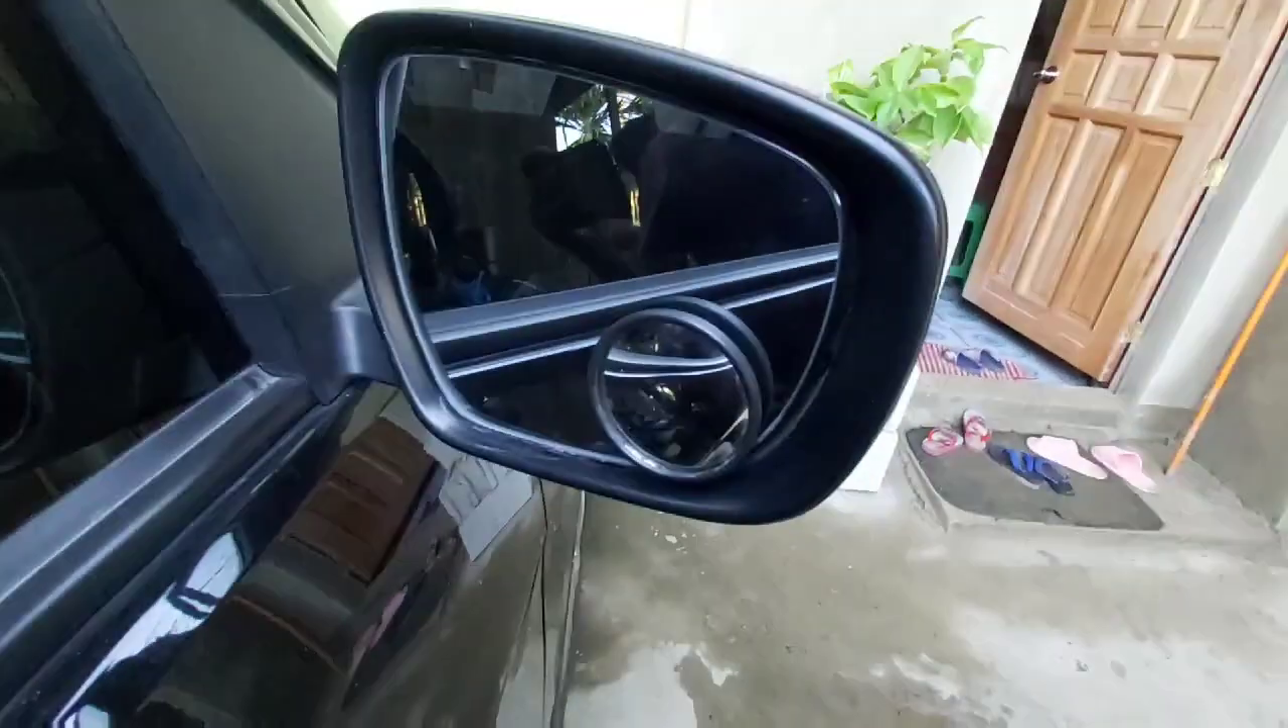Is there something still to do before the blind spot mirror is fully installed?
No.